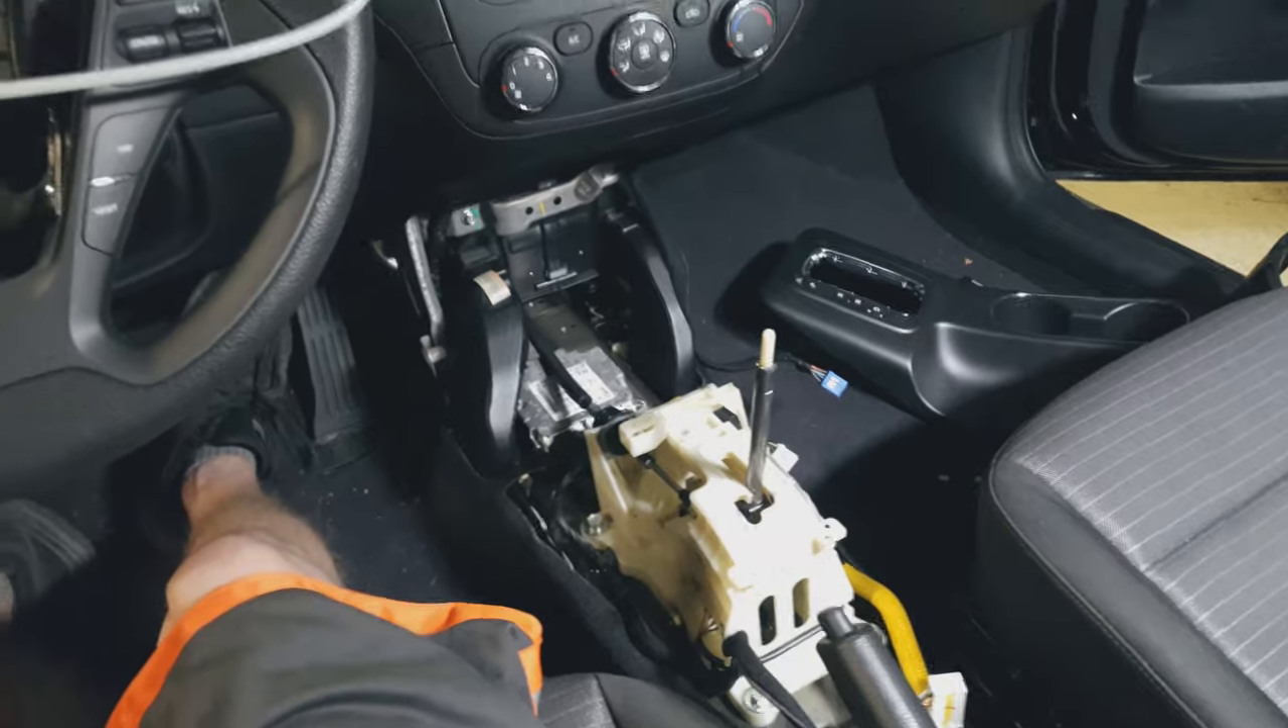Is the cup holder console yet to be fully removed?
No.